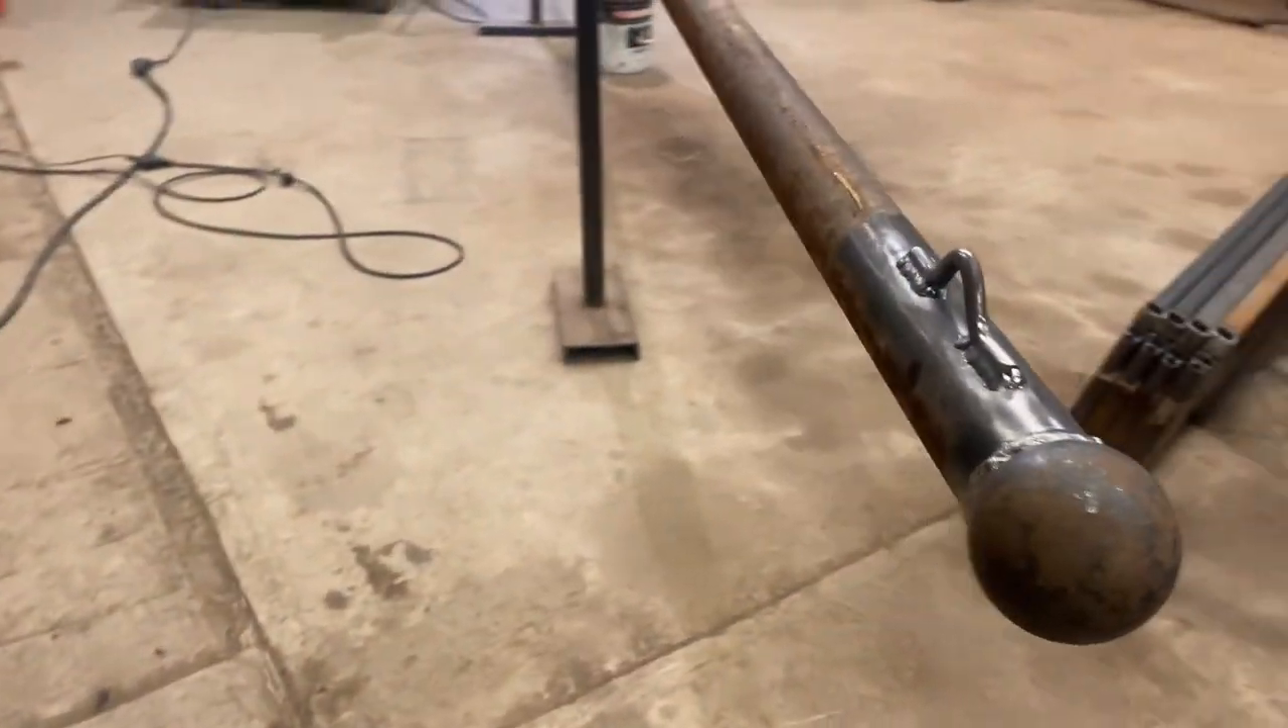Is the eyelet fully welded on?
Yes.